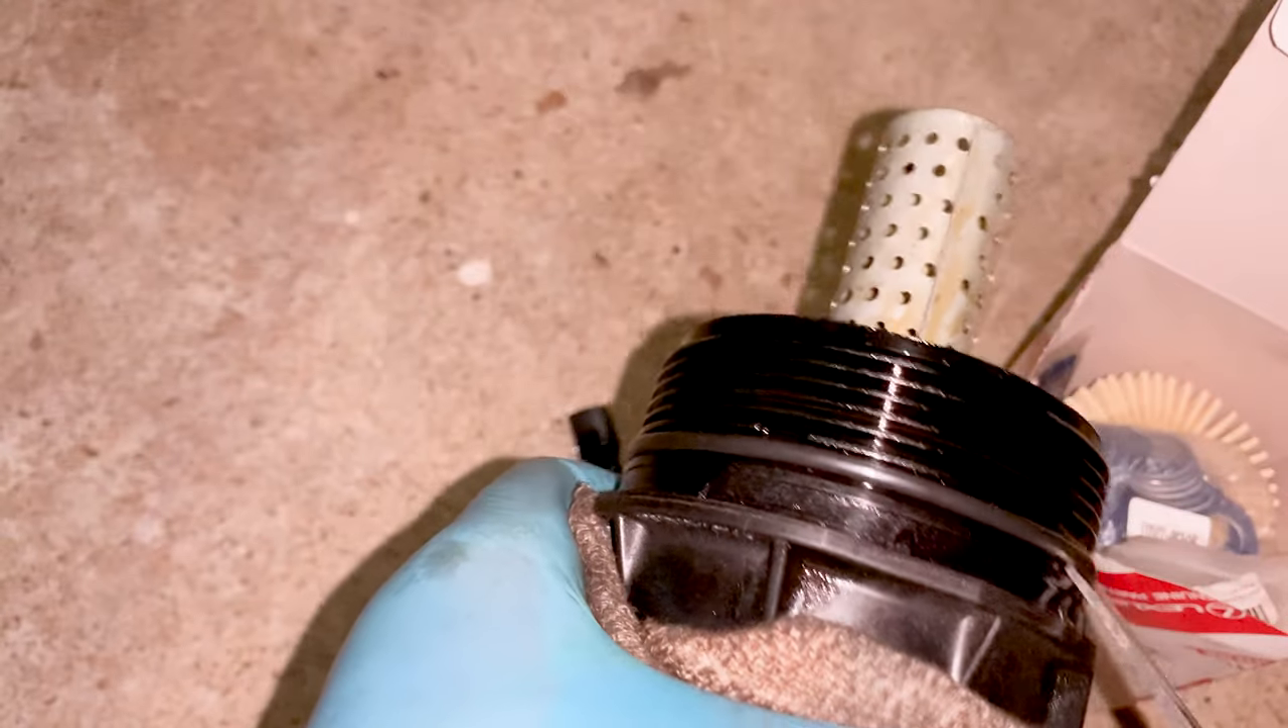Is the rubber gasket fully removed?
No.